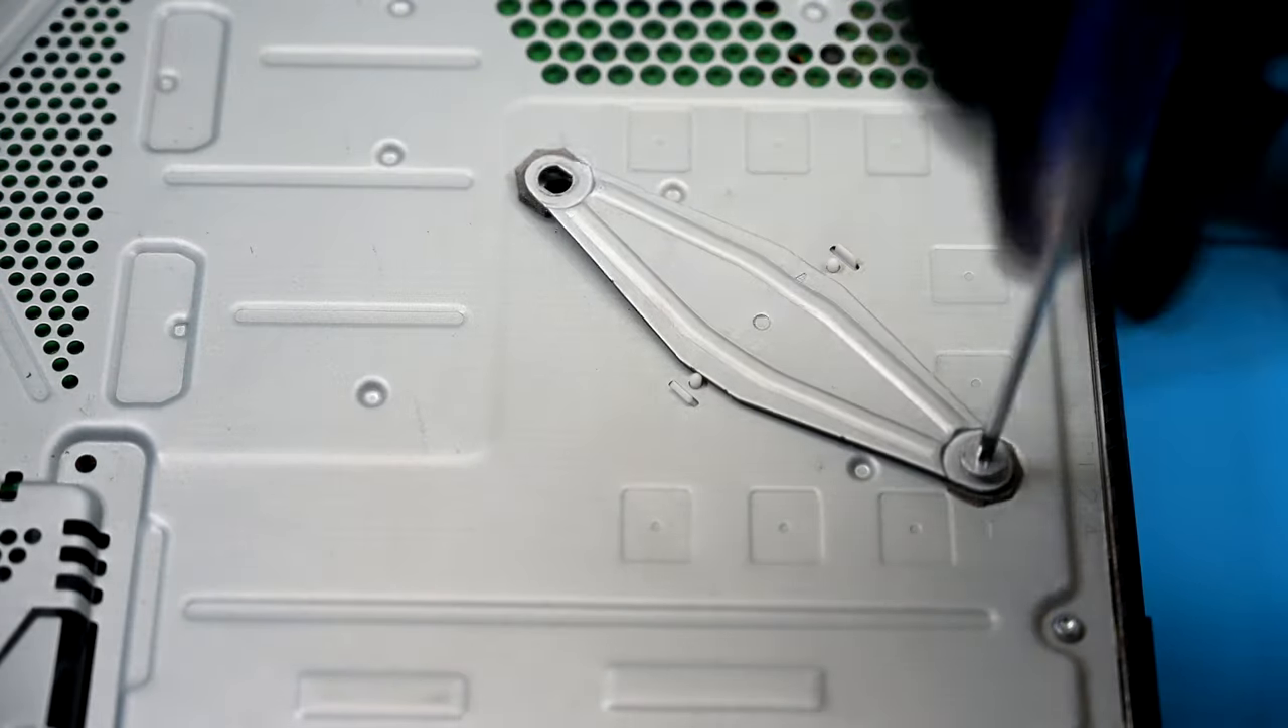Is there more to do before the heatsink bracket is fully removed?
Yes.